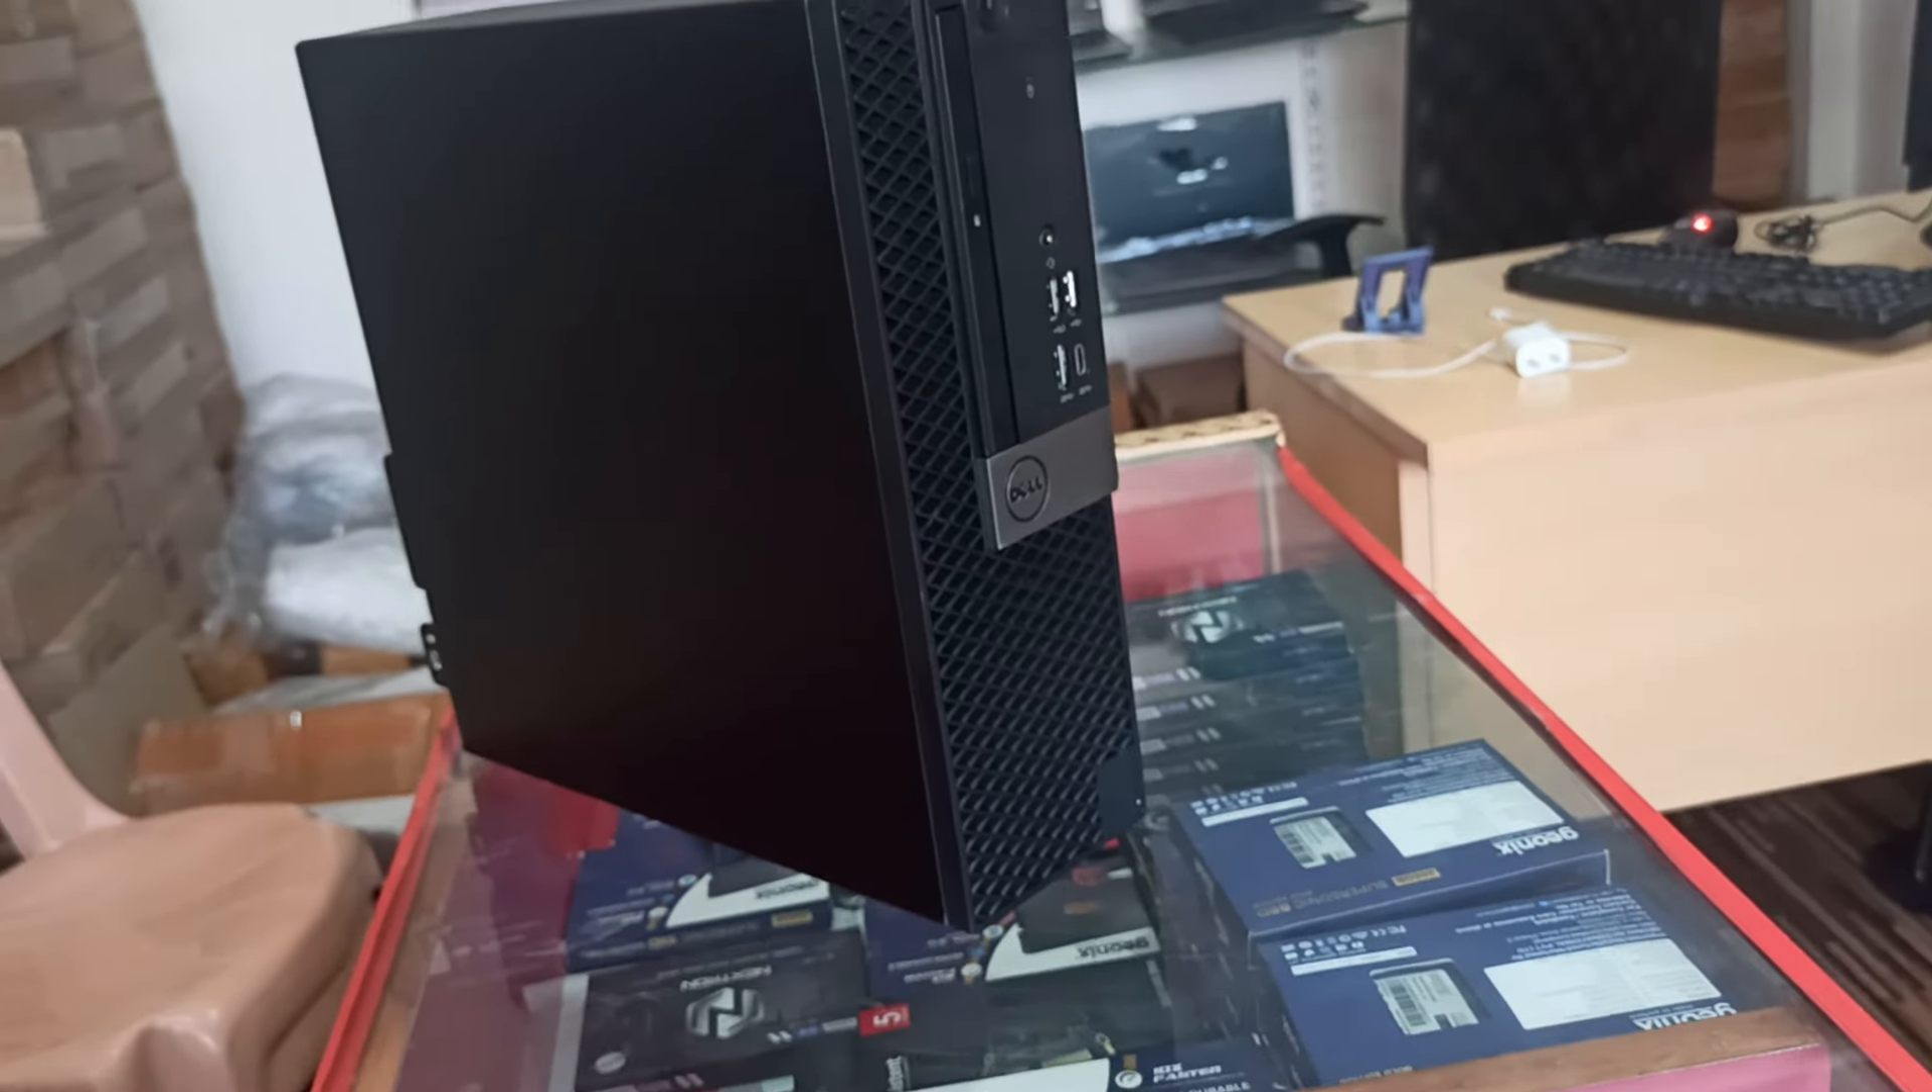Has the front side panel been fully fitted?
Yes.